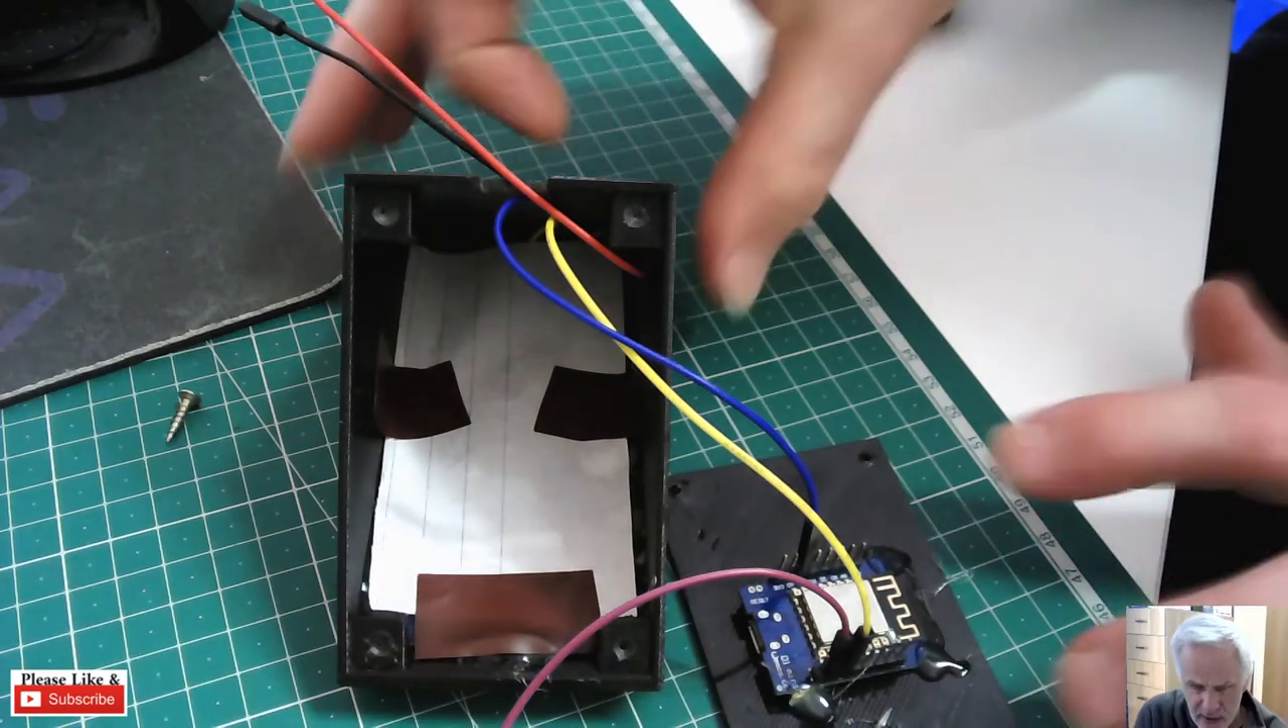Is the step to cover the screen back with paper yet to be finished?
No.